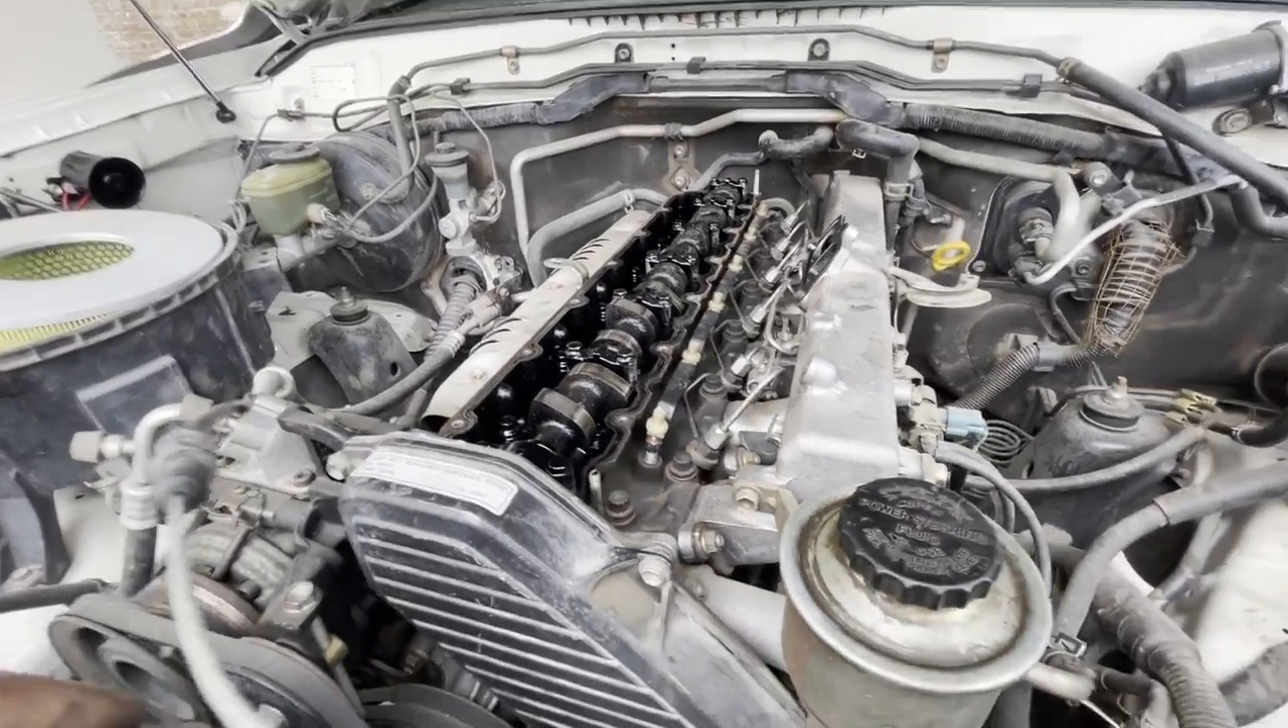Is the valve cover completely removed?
Yes.